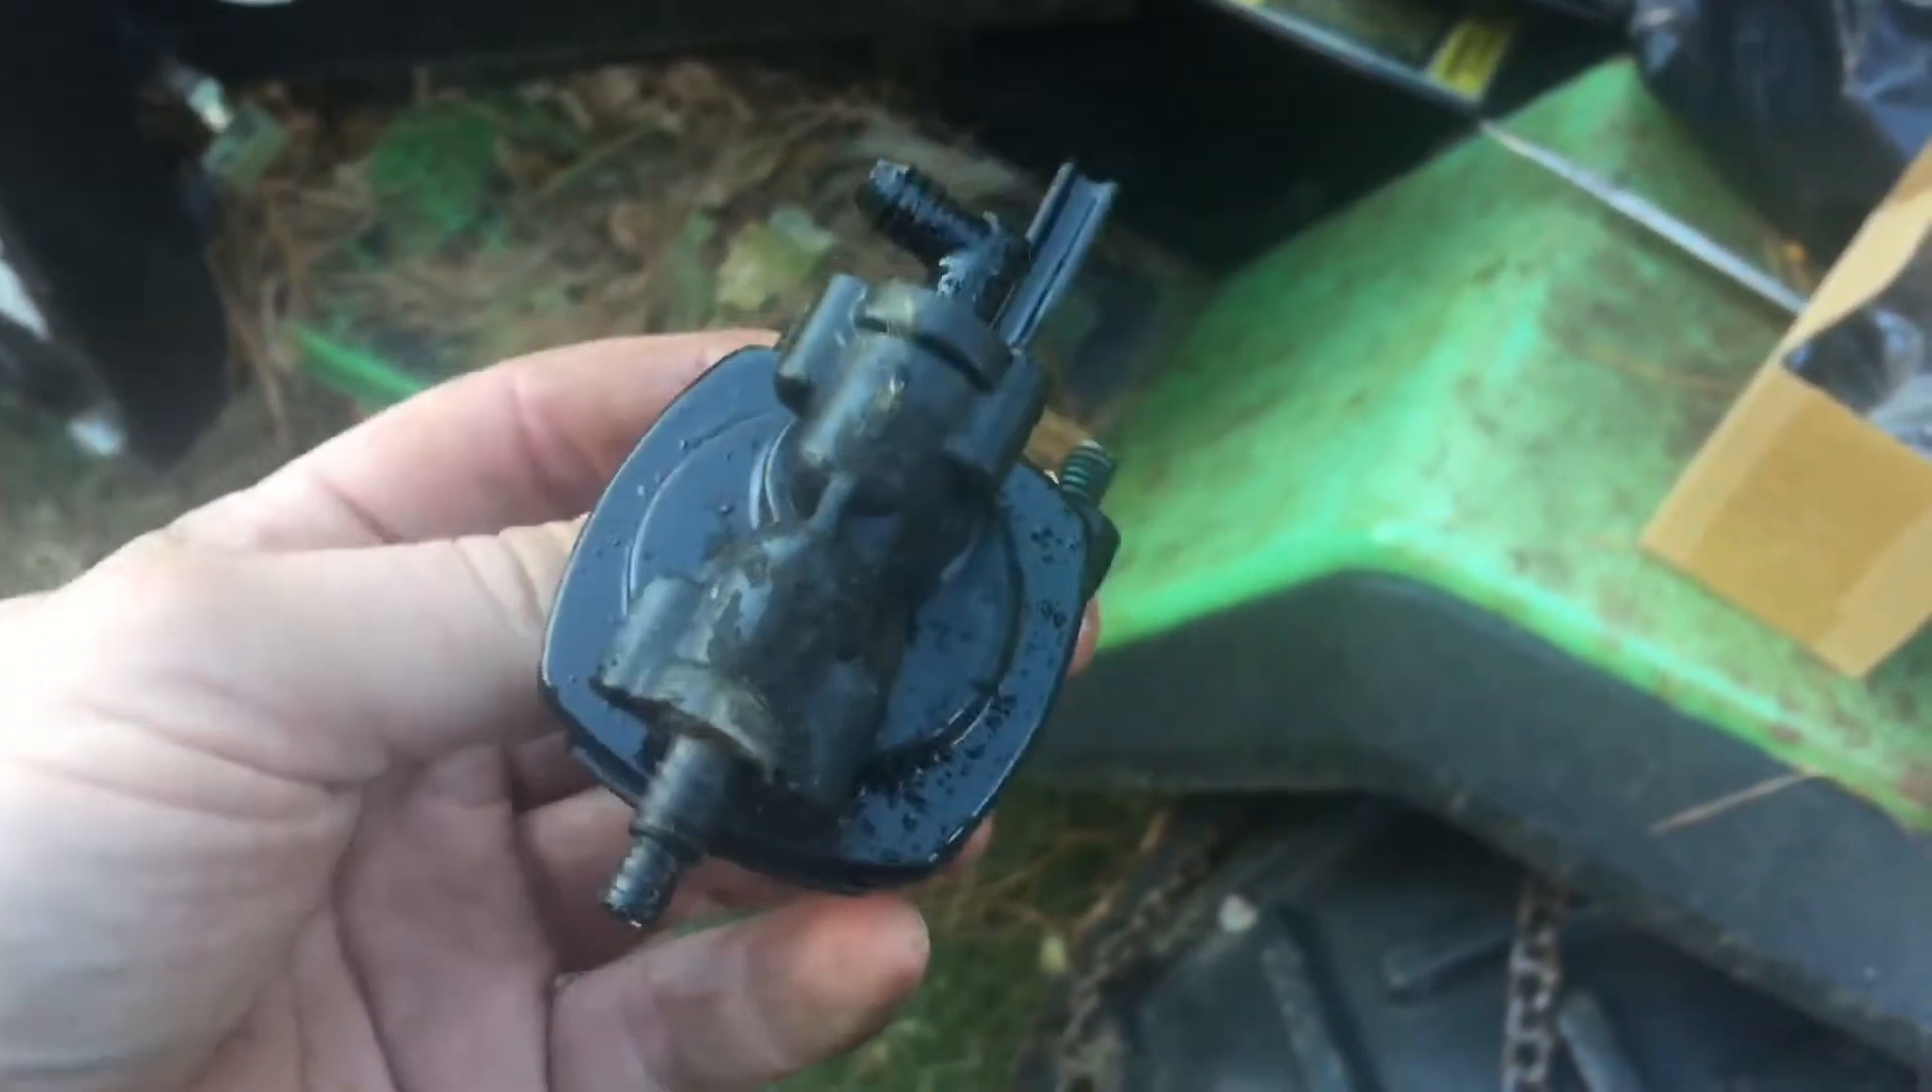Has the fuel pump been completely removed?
Yes.